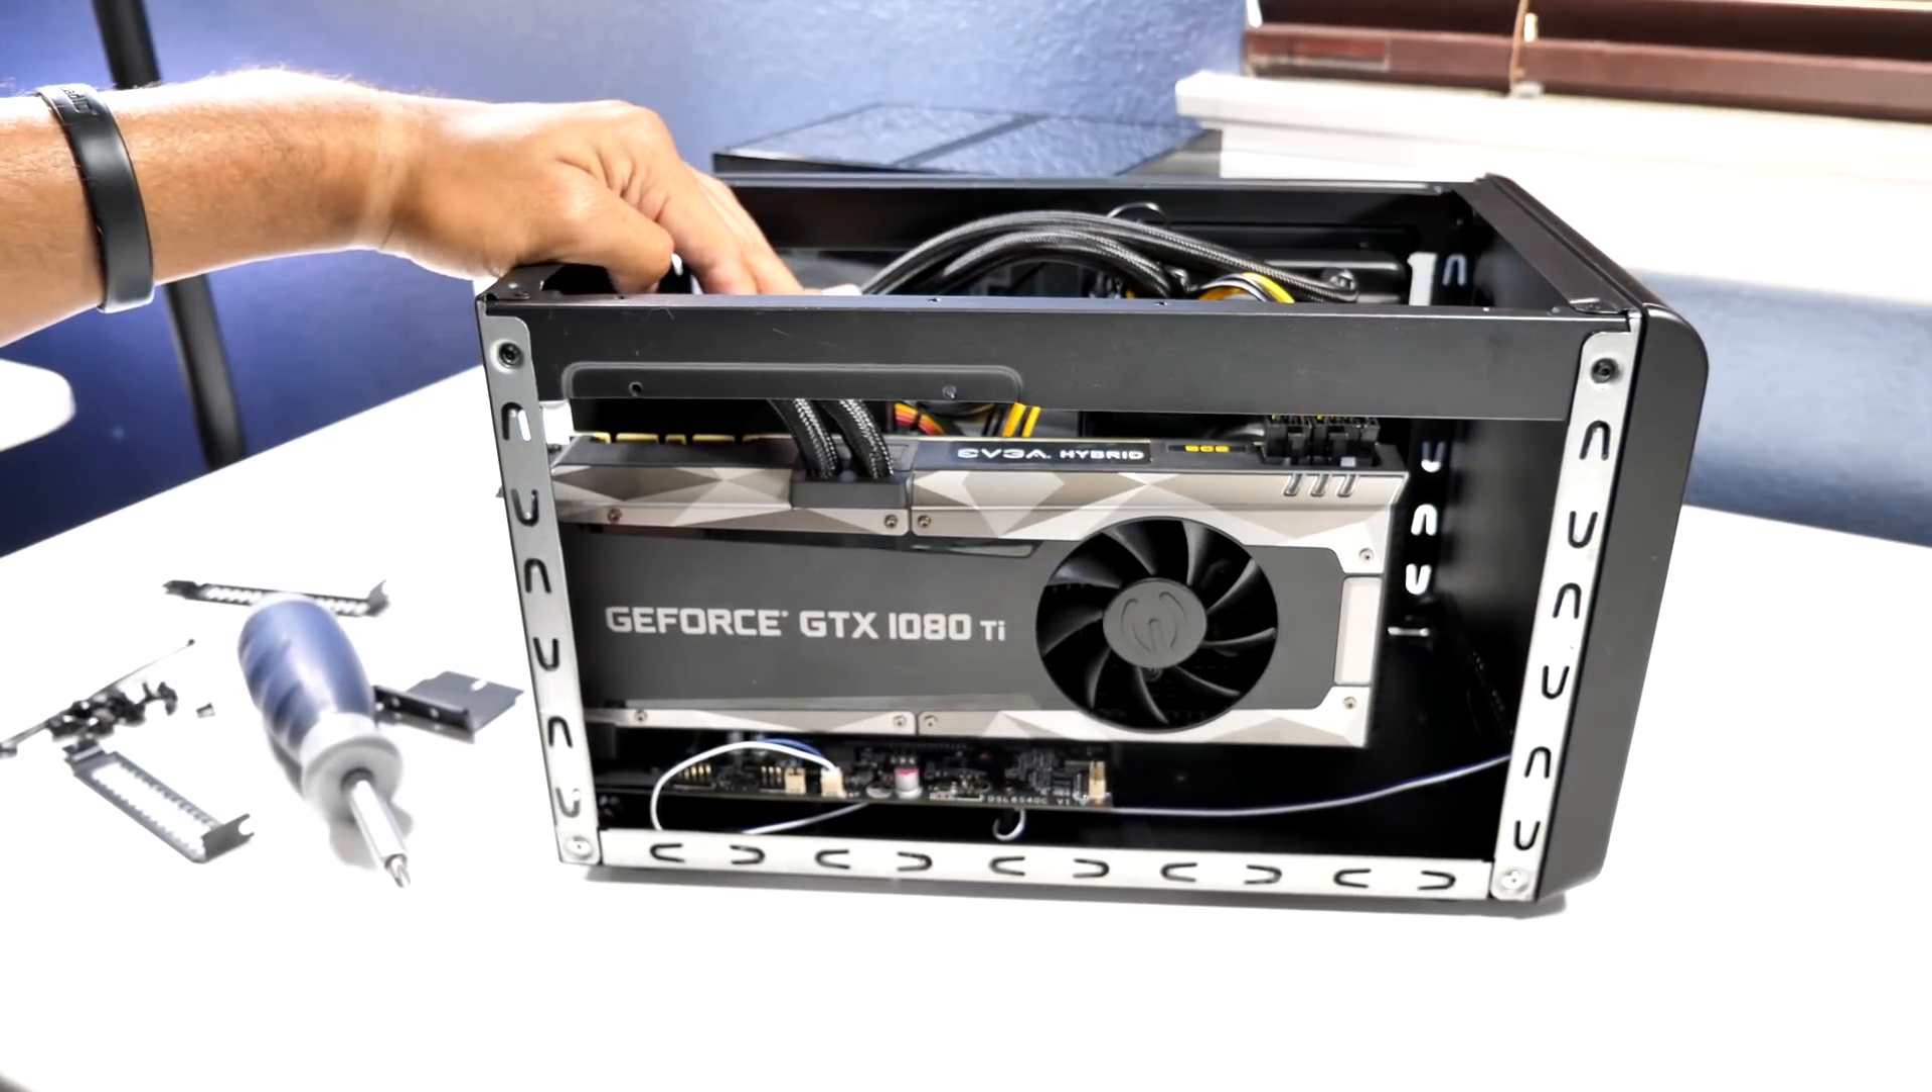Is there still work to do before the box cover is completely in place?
Yes.